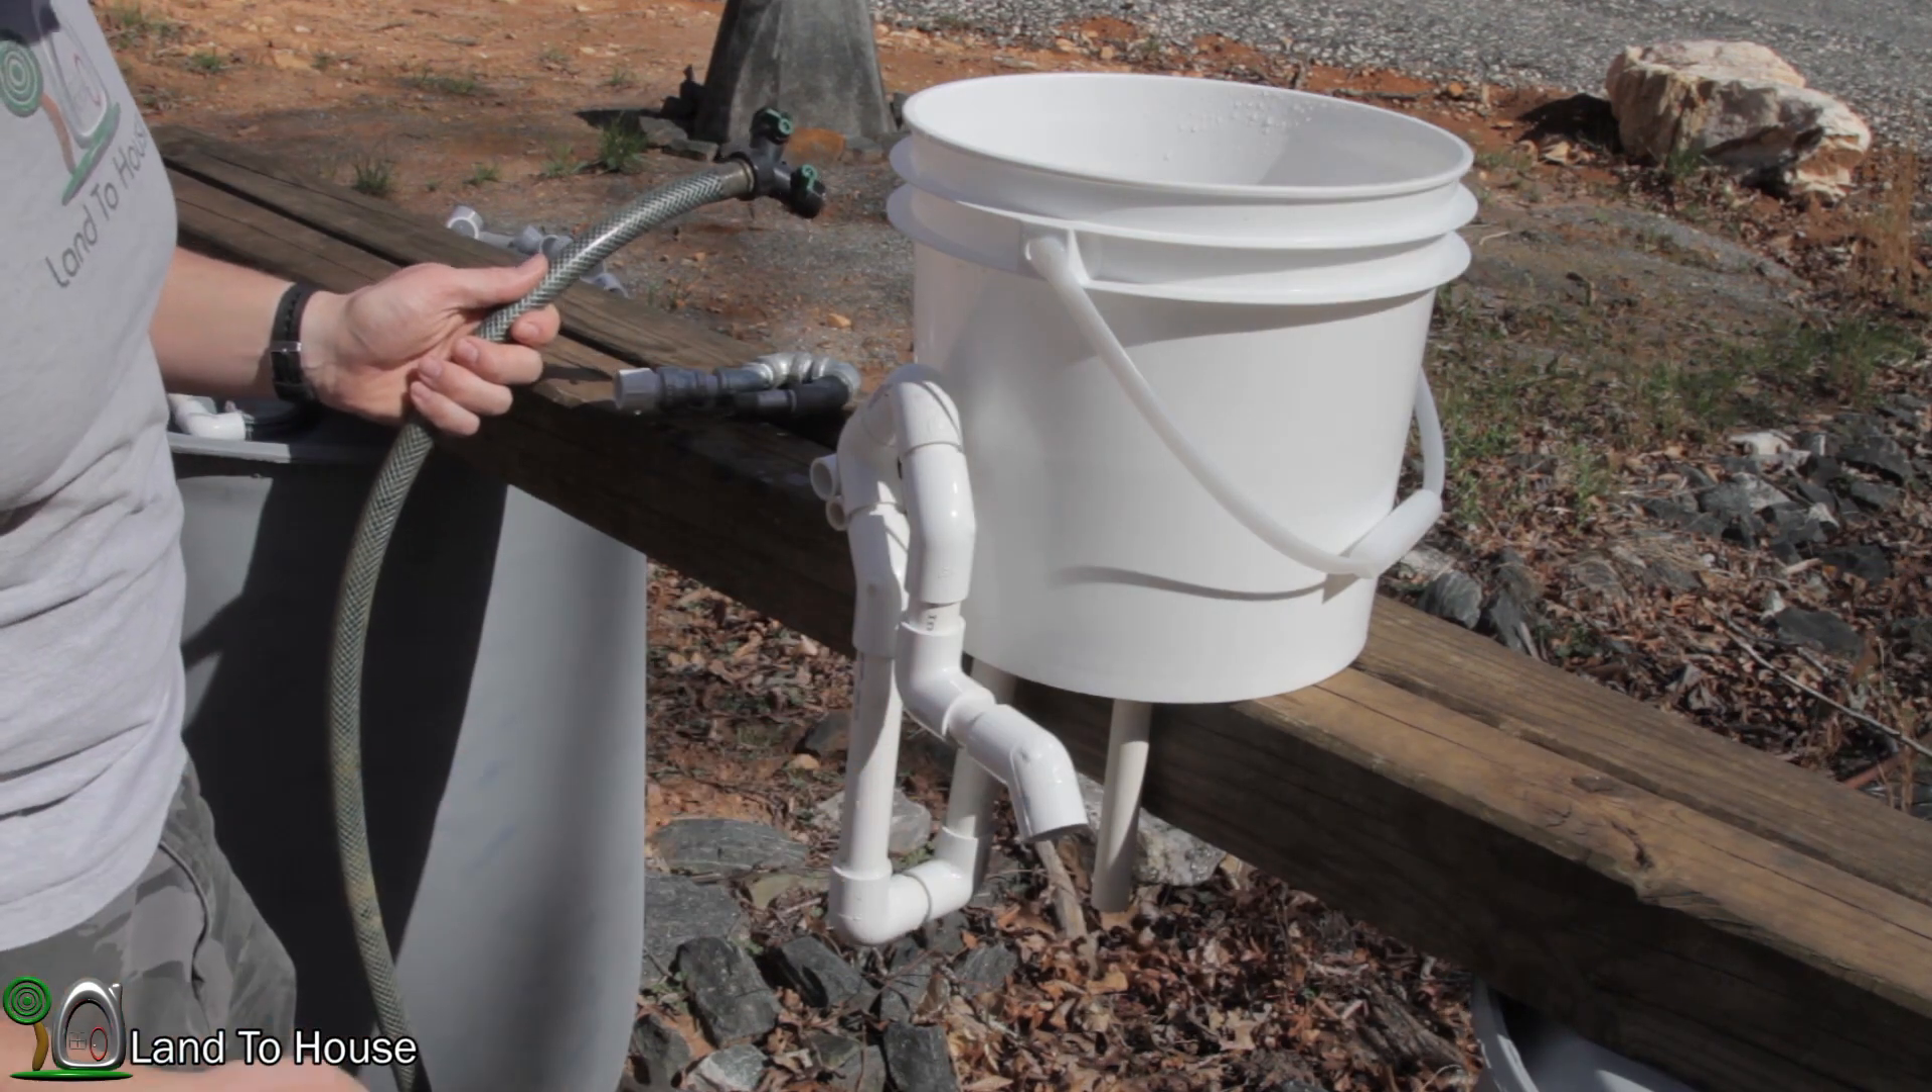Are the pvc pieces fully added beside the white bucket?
Yes.